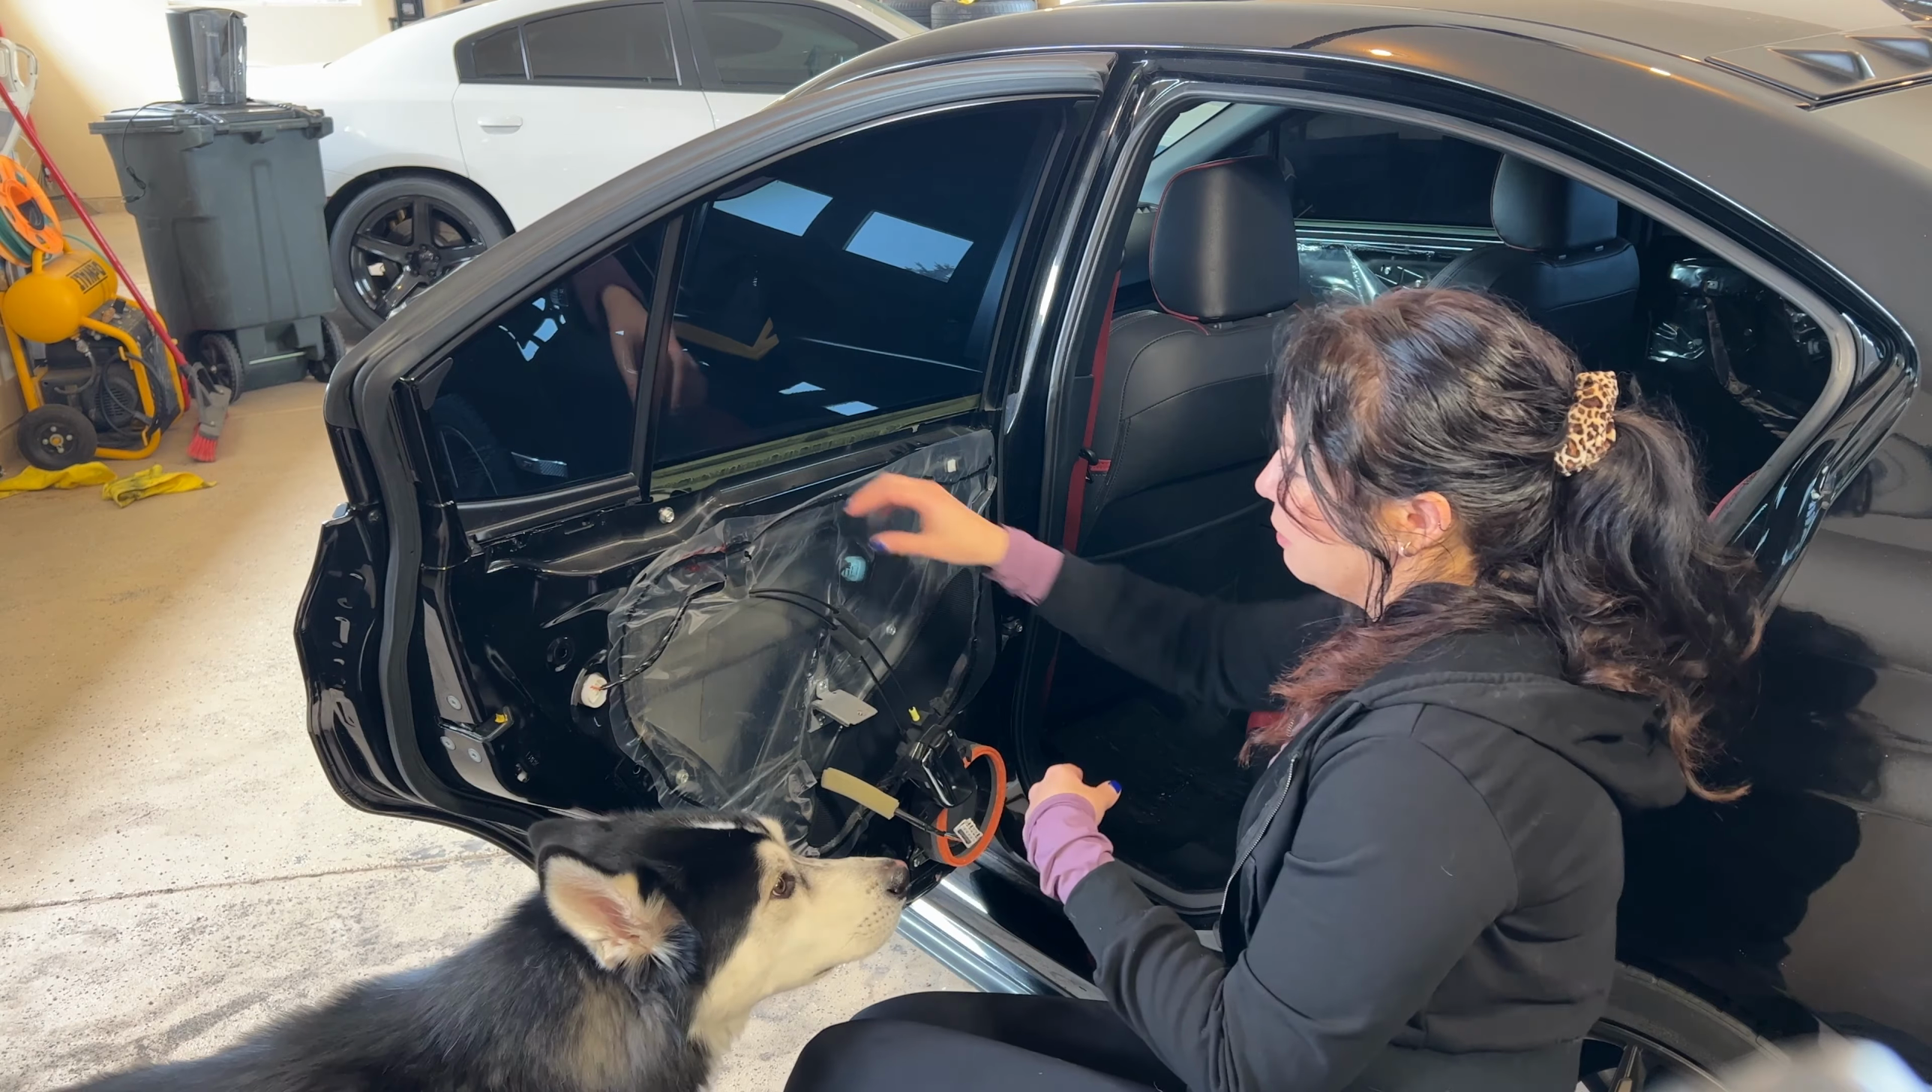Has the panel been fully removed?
Yes.